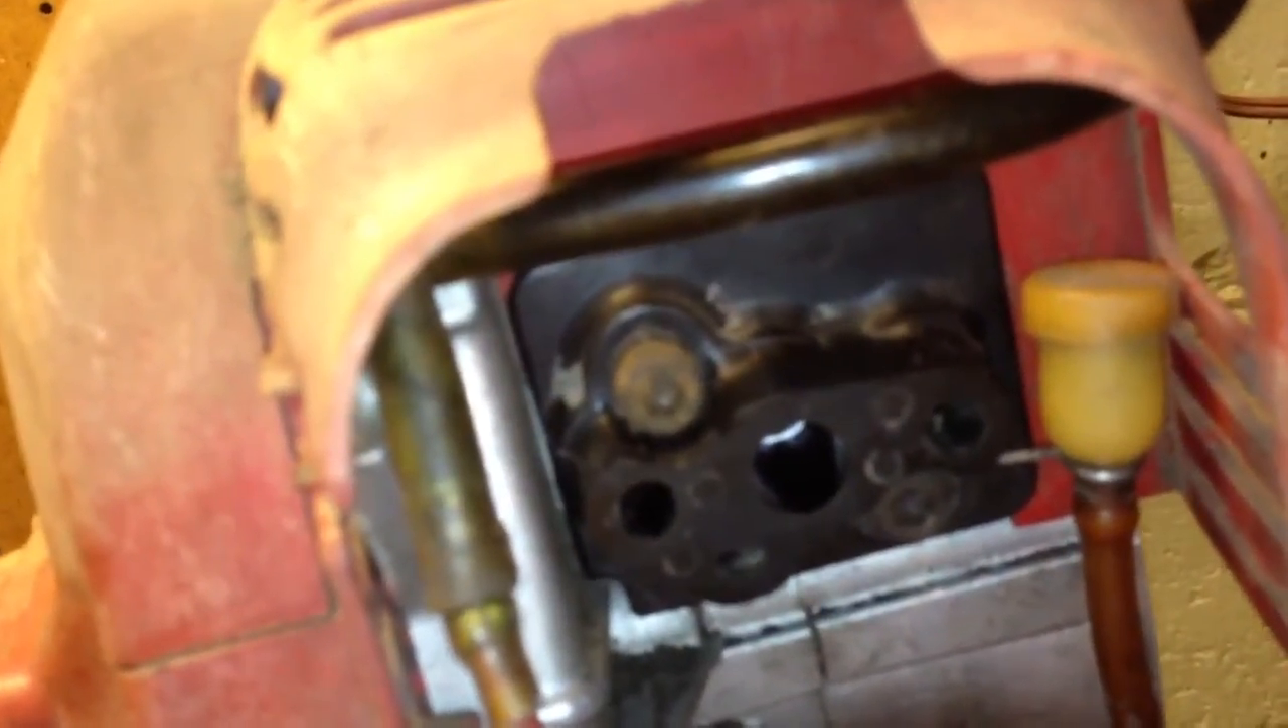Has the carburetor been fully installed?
No.